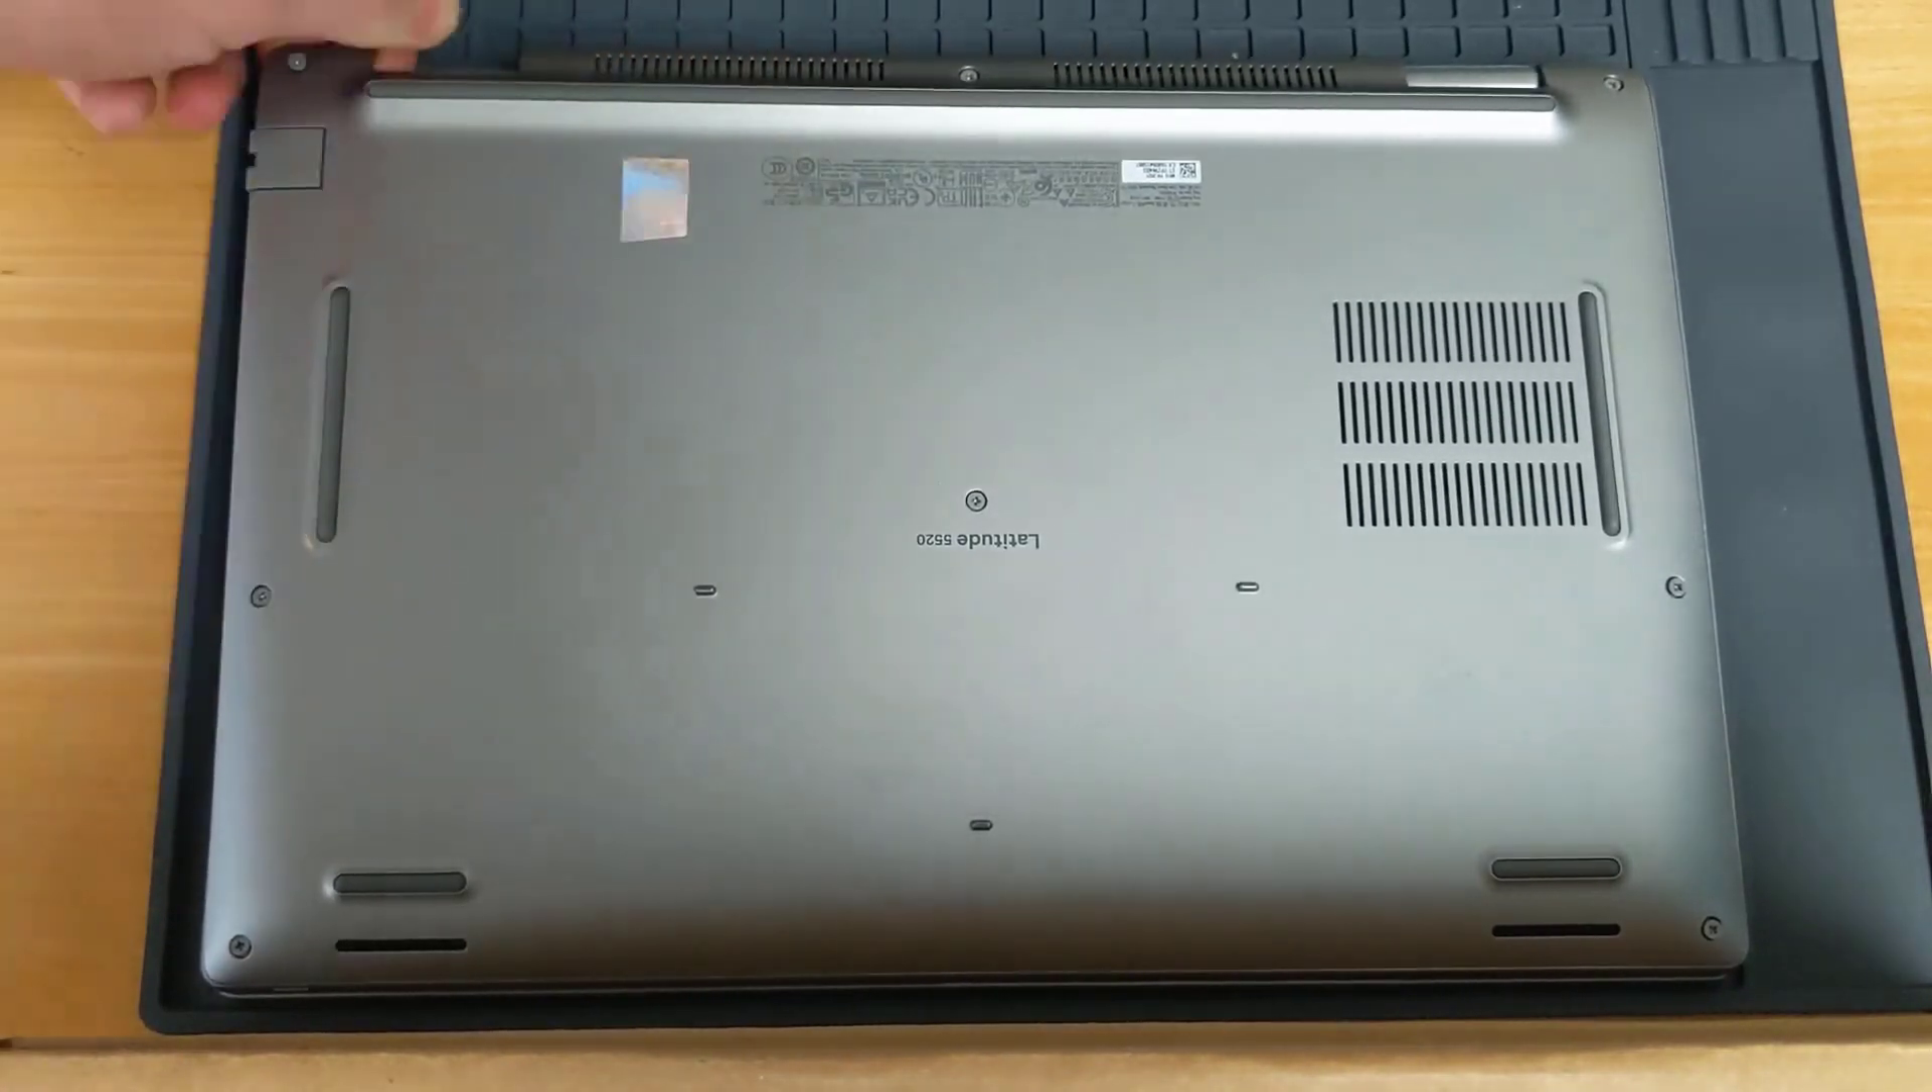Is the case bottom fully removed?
No.